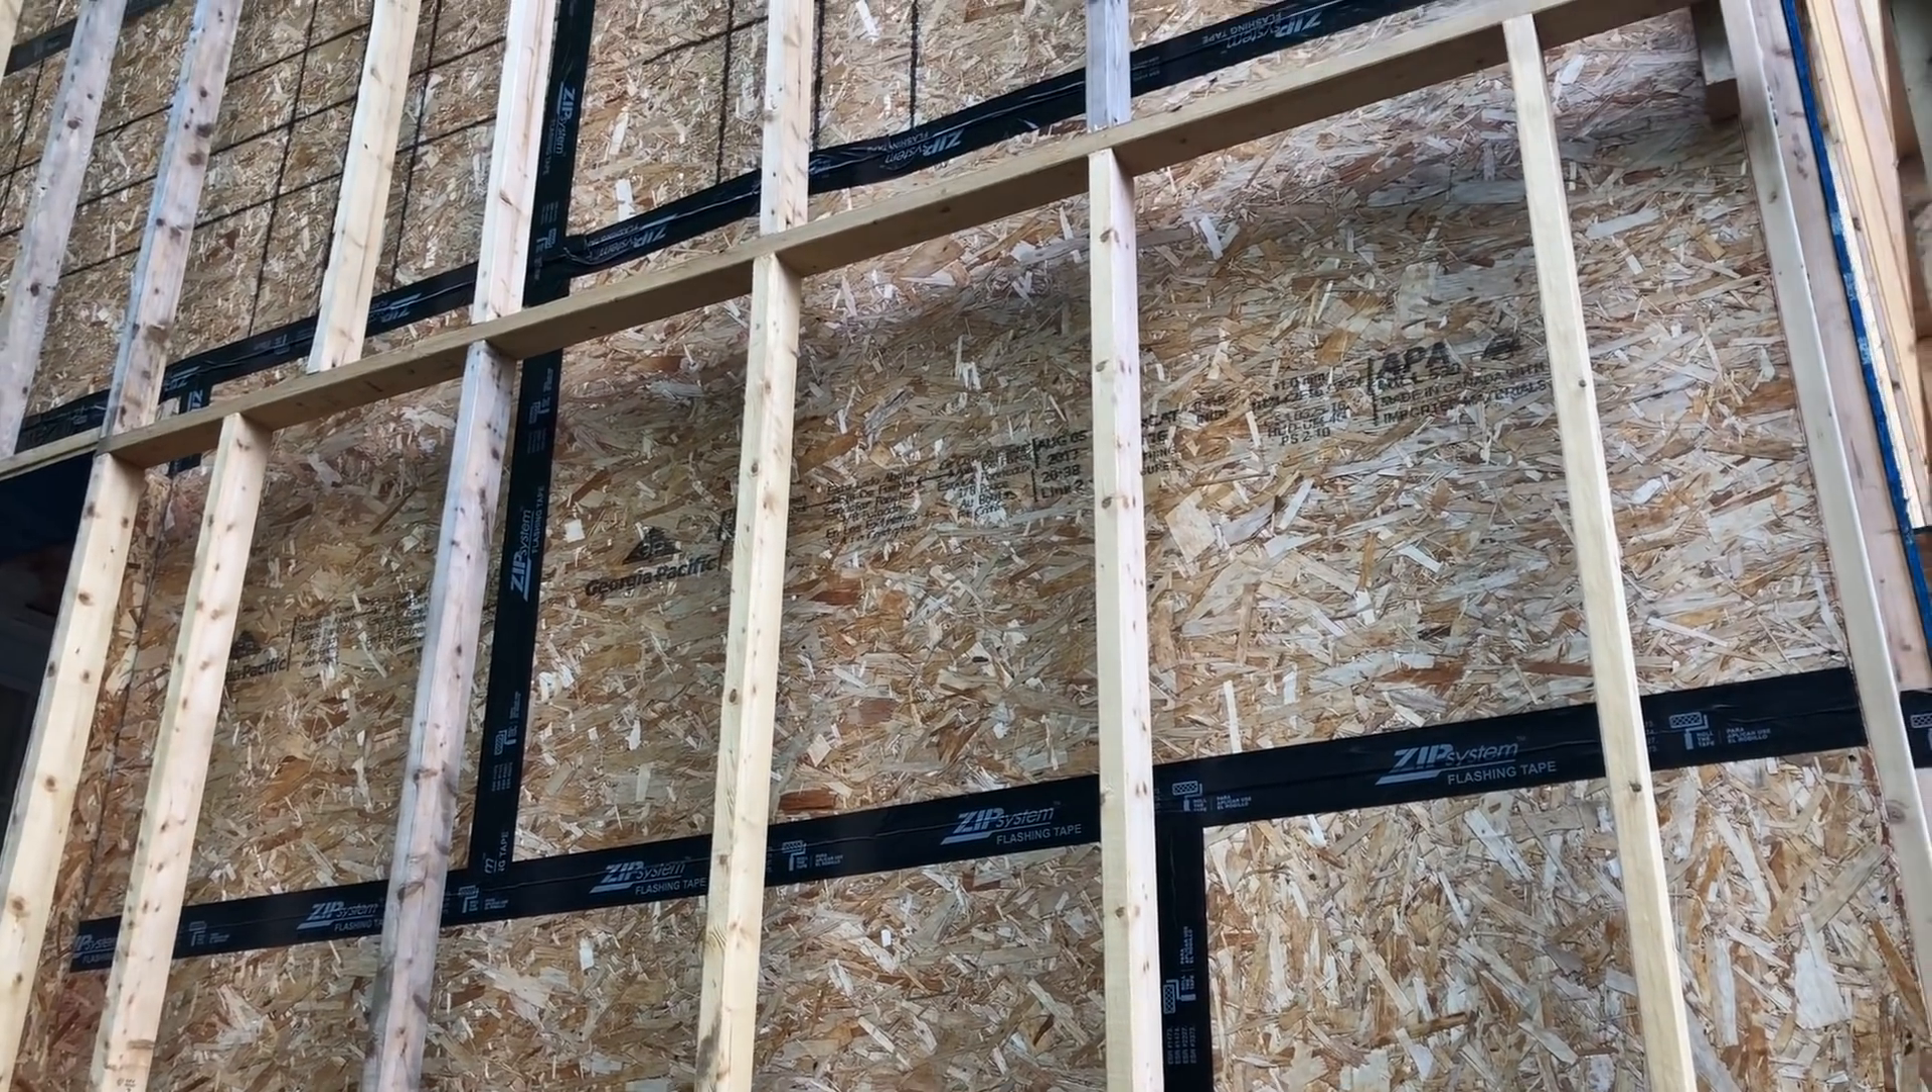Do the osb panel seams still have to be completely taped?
No.